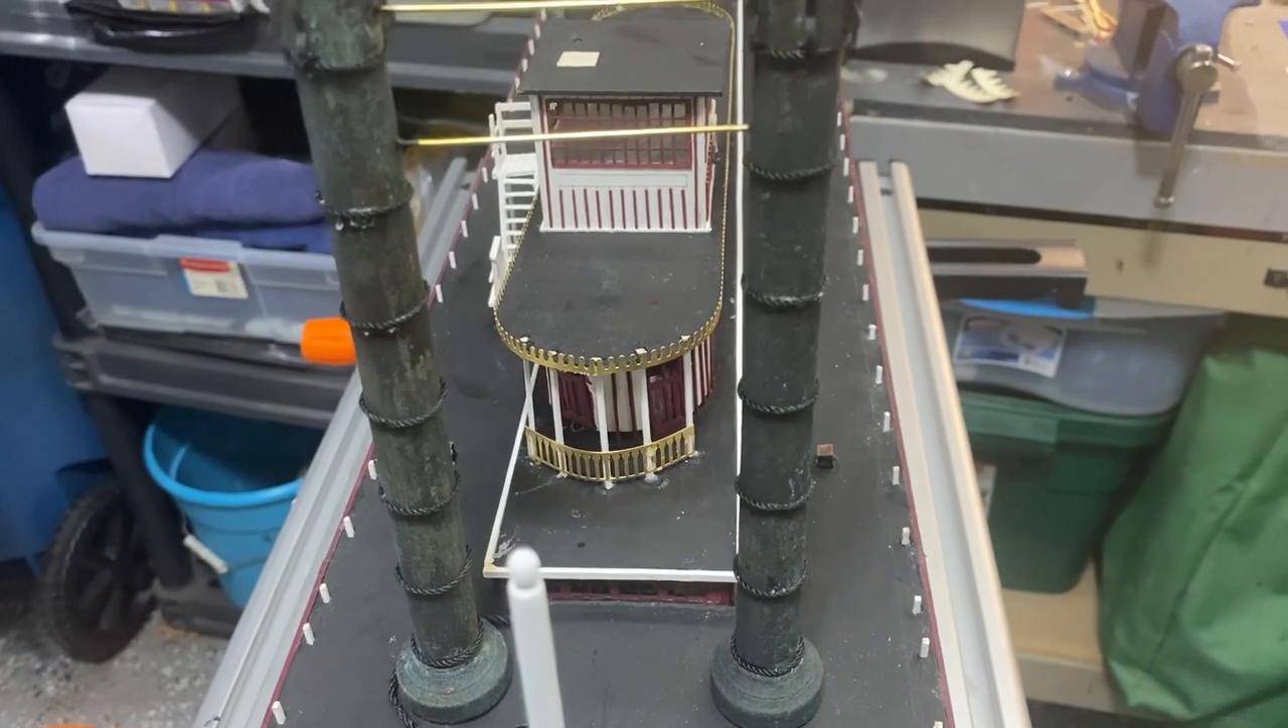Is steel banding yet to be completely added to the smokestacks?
No.